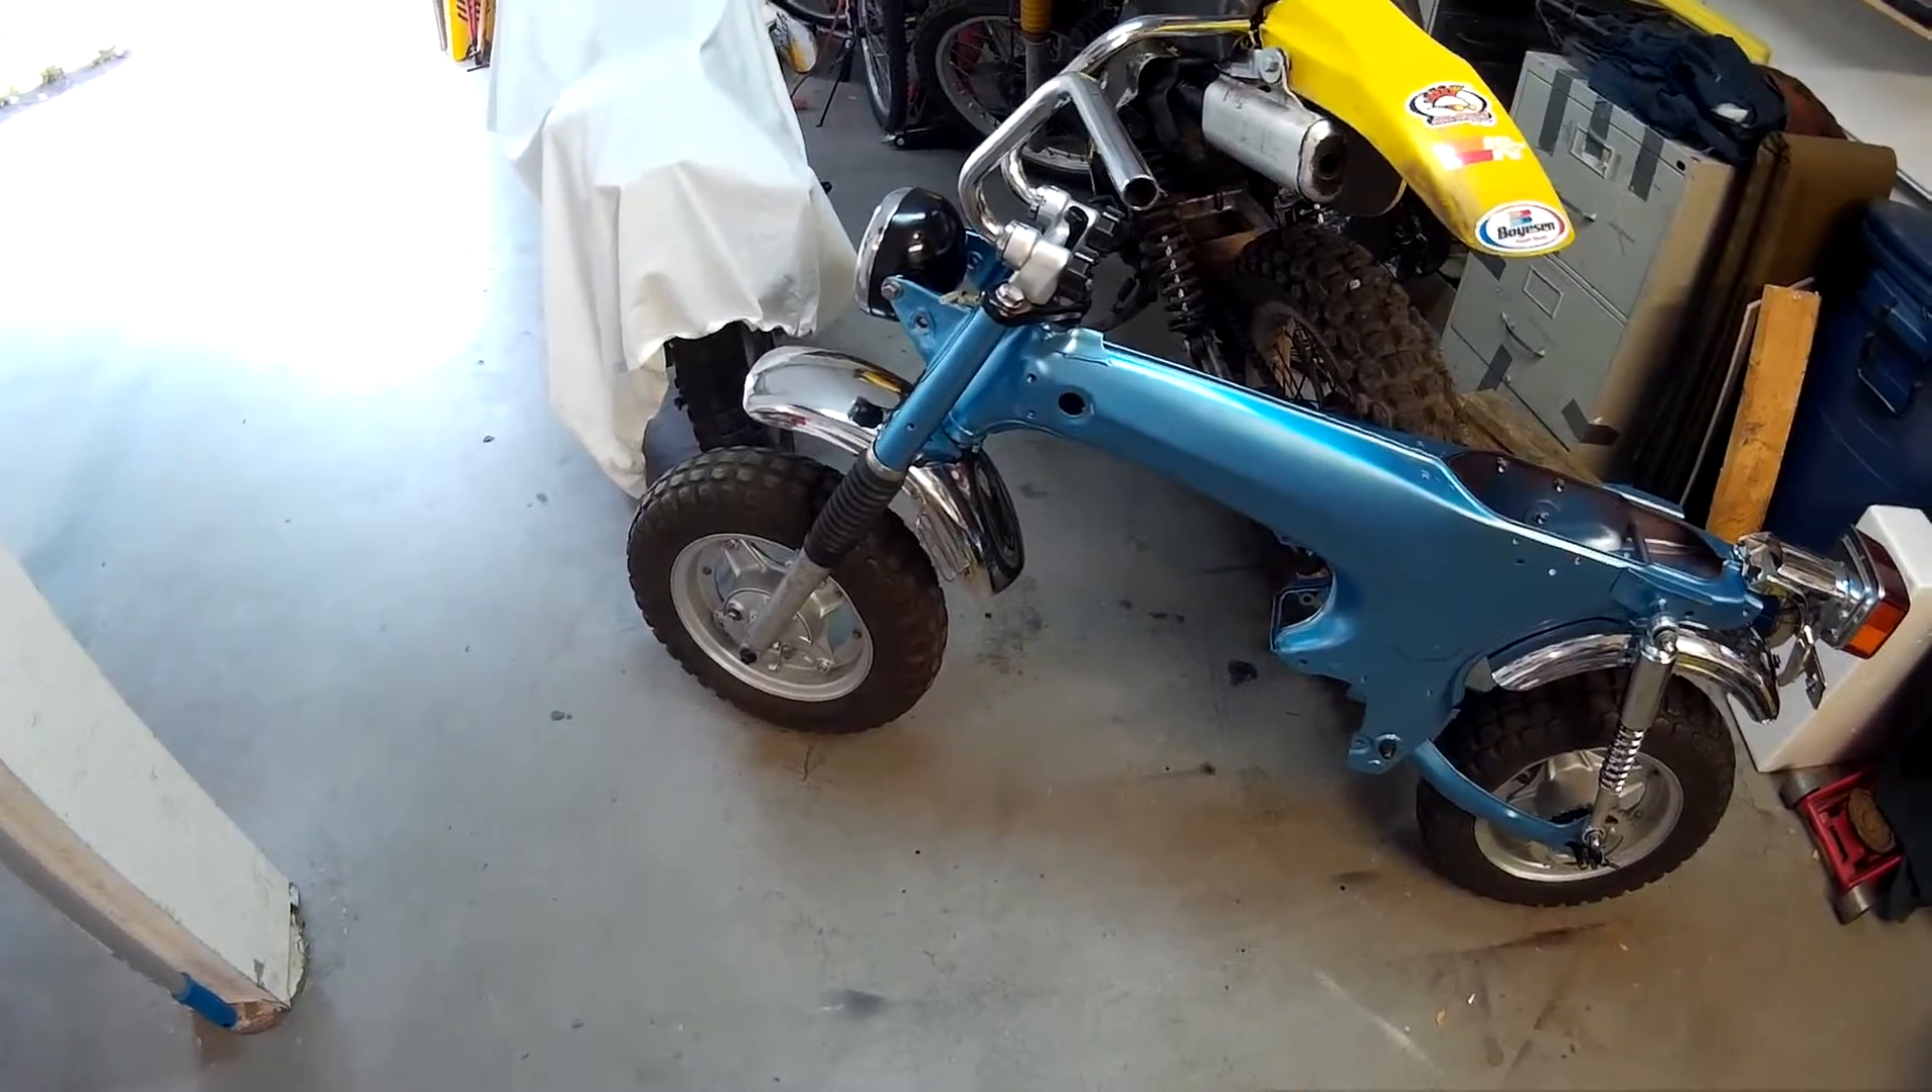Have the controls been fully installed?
No.